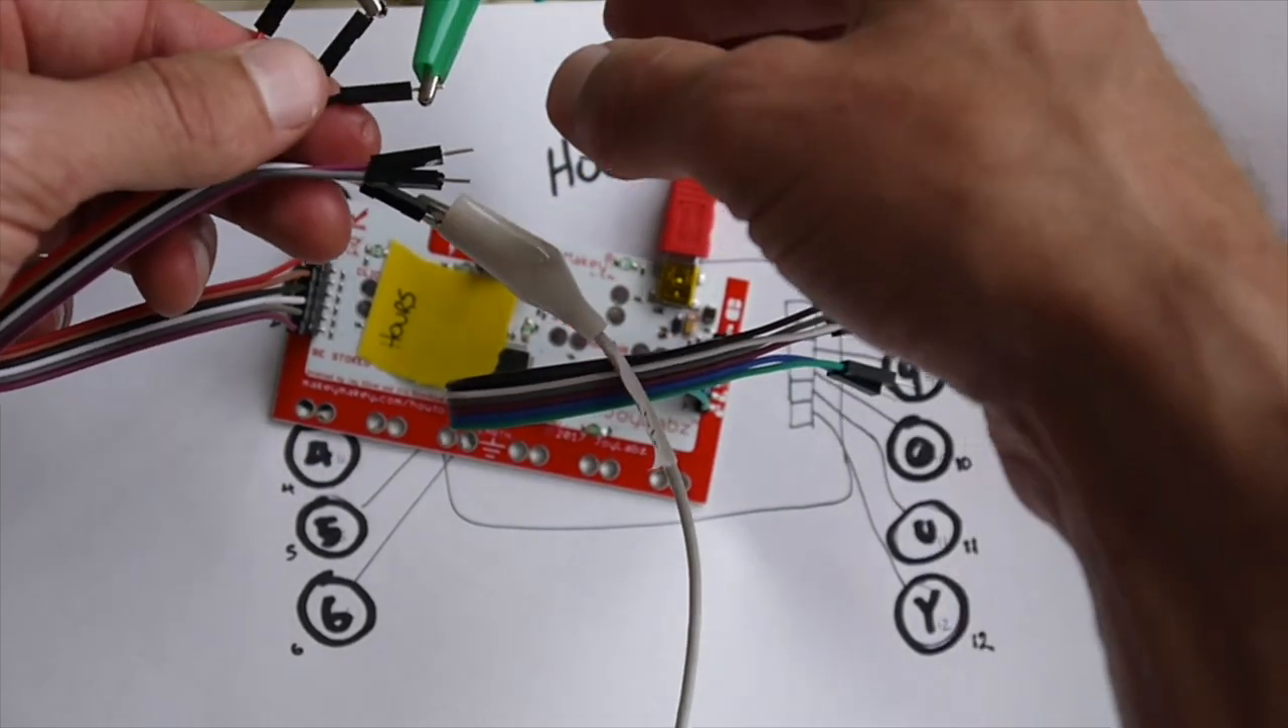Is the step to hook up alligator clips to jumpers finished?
No.